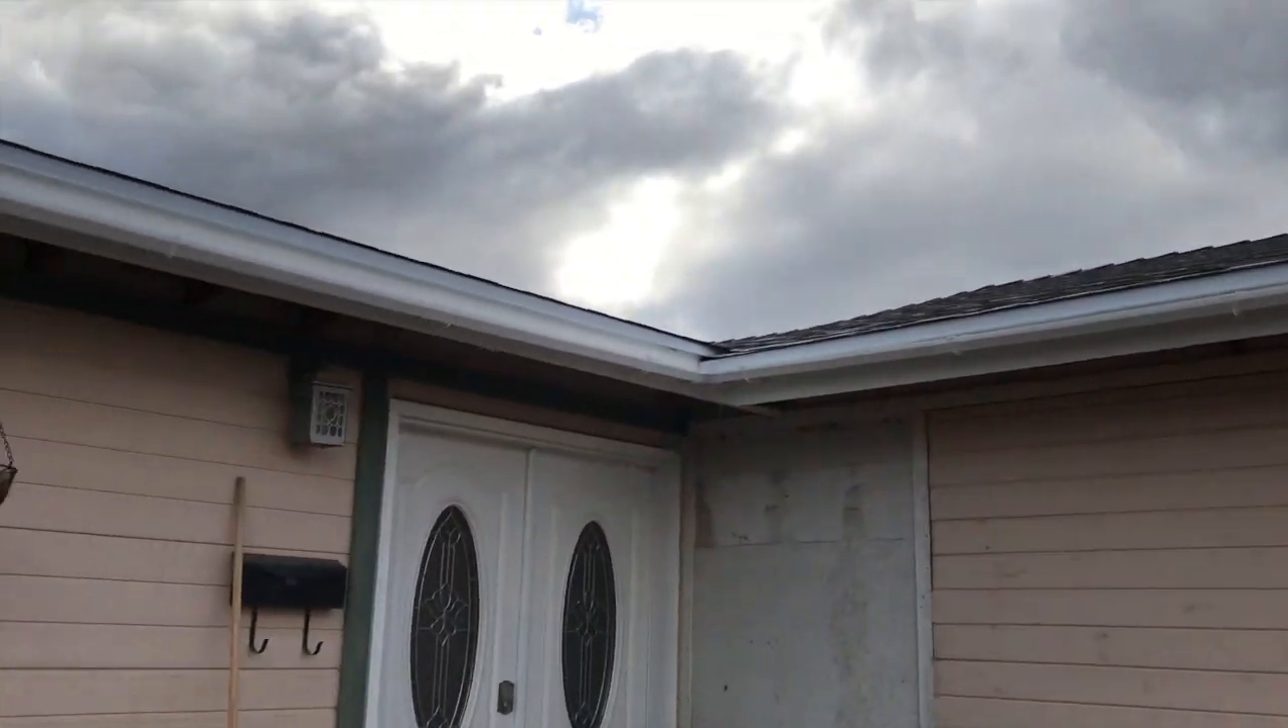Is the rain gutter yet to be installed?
No.